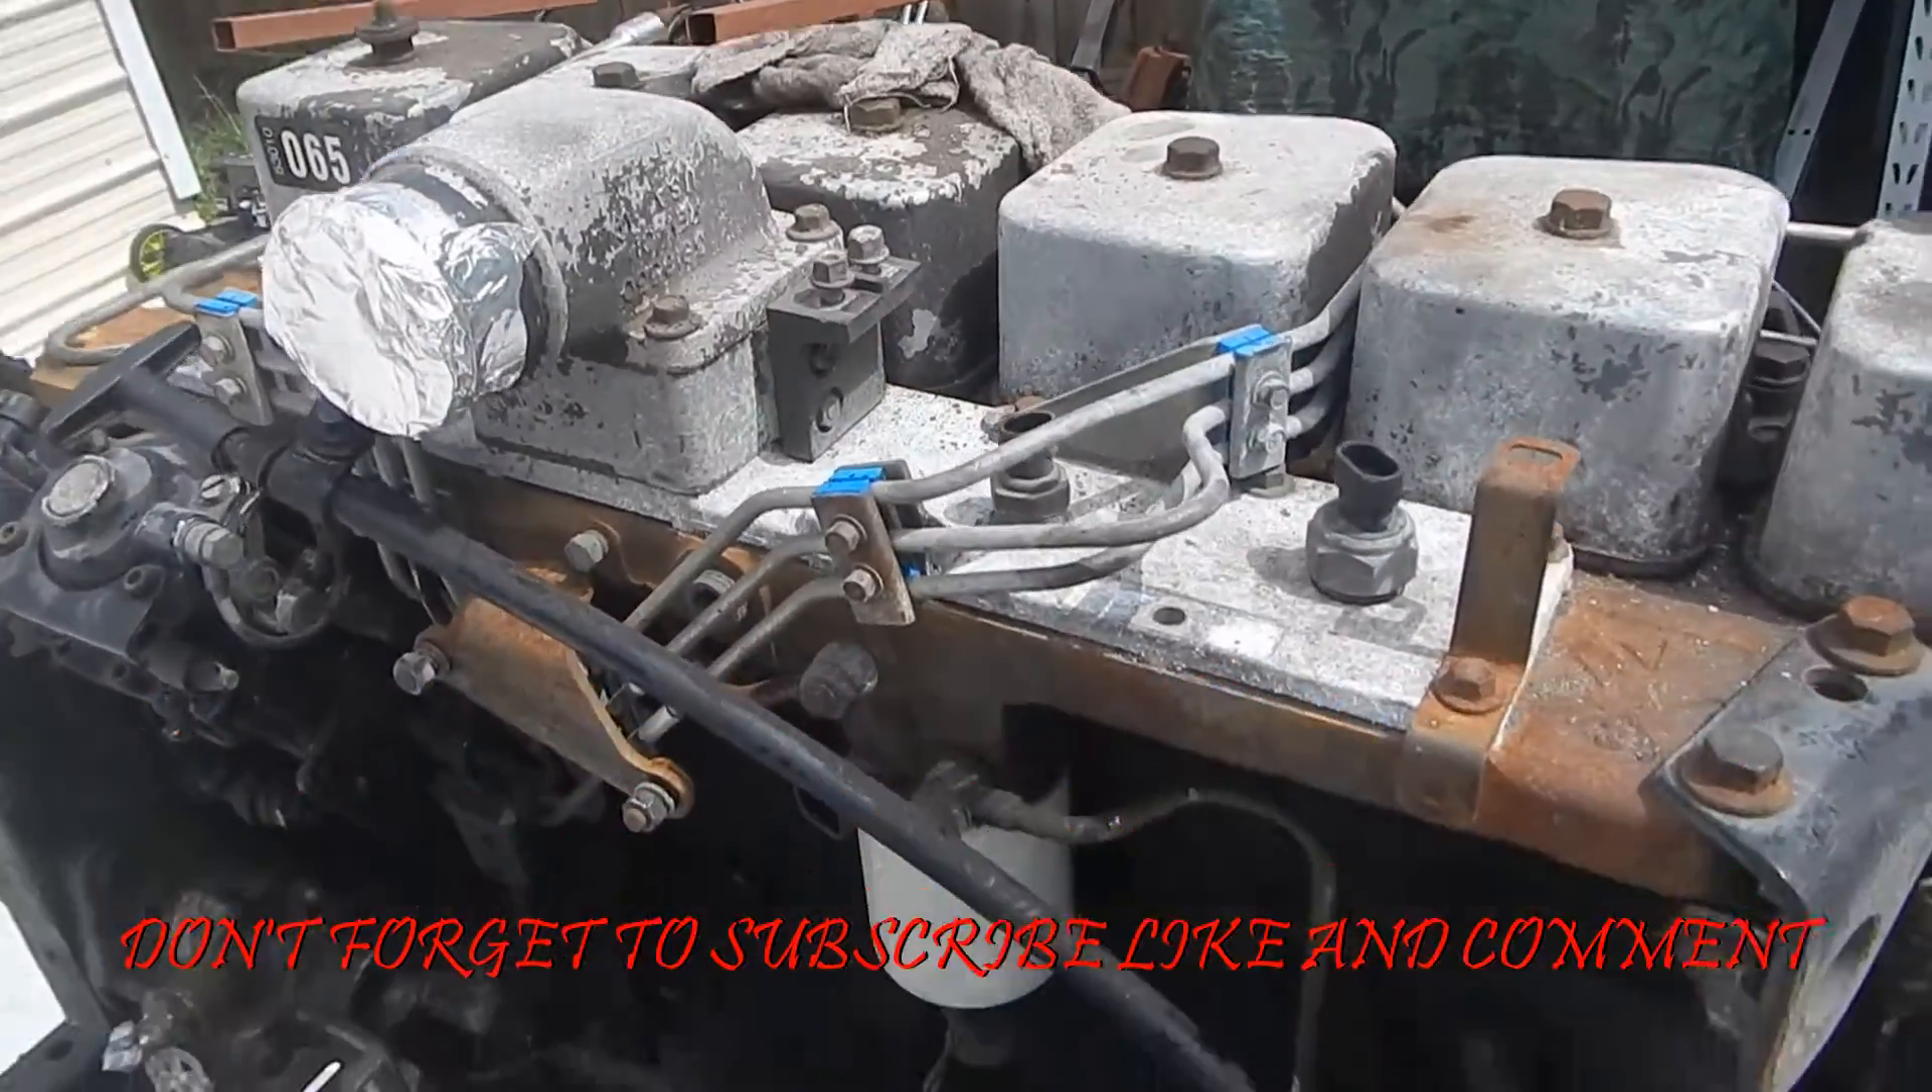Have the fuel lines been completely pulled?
No.